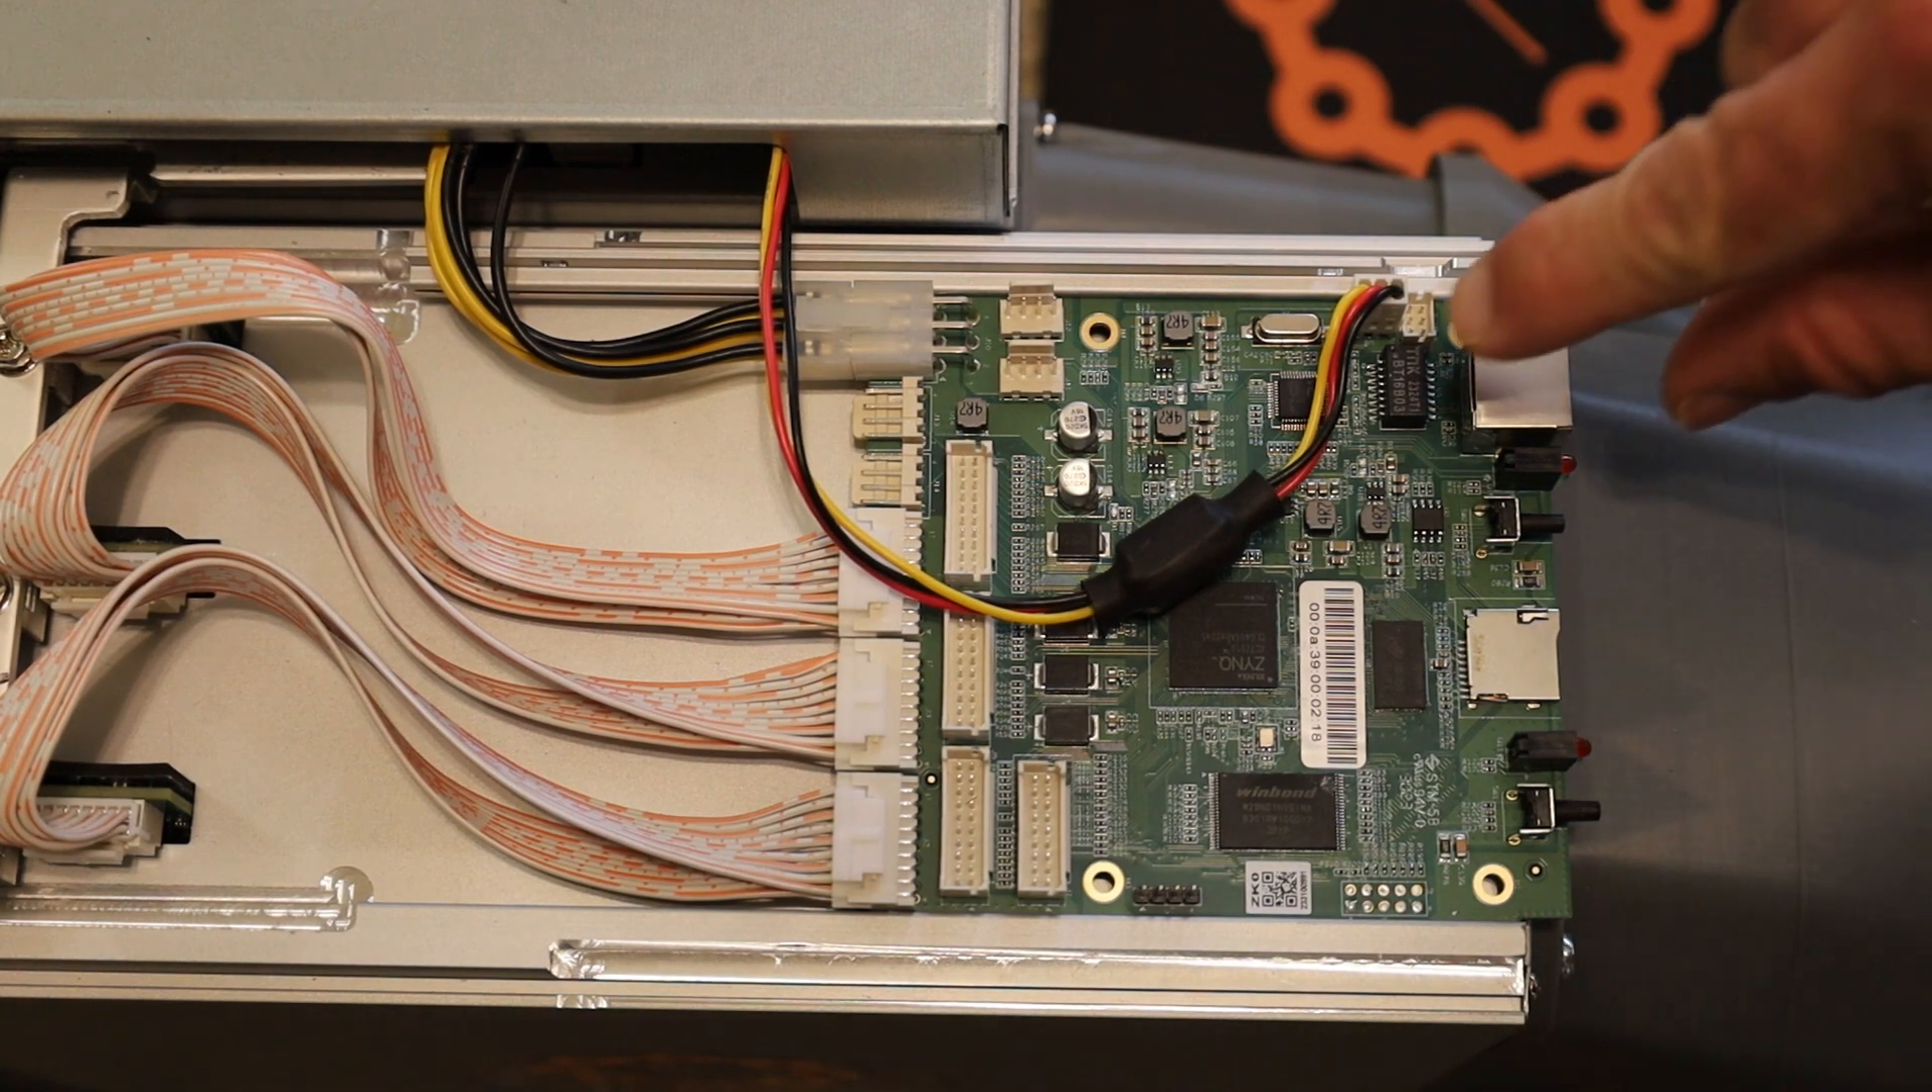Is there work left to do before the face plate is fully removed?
No.